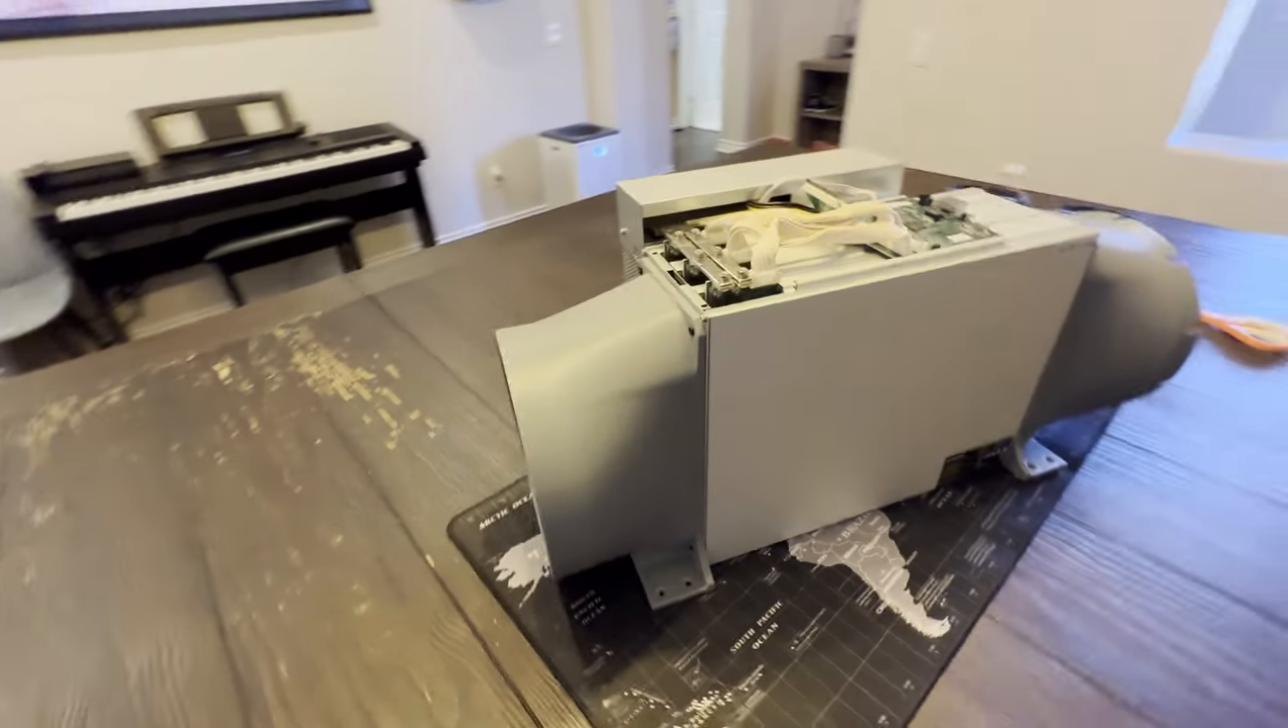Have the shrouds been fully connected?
Yes.